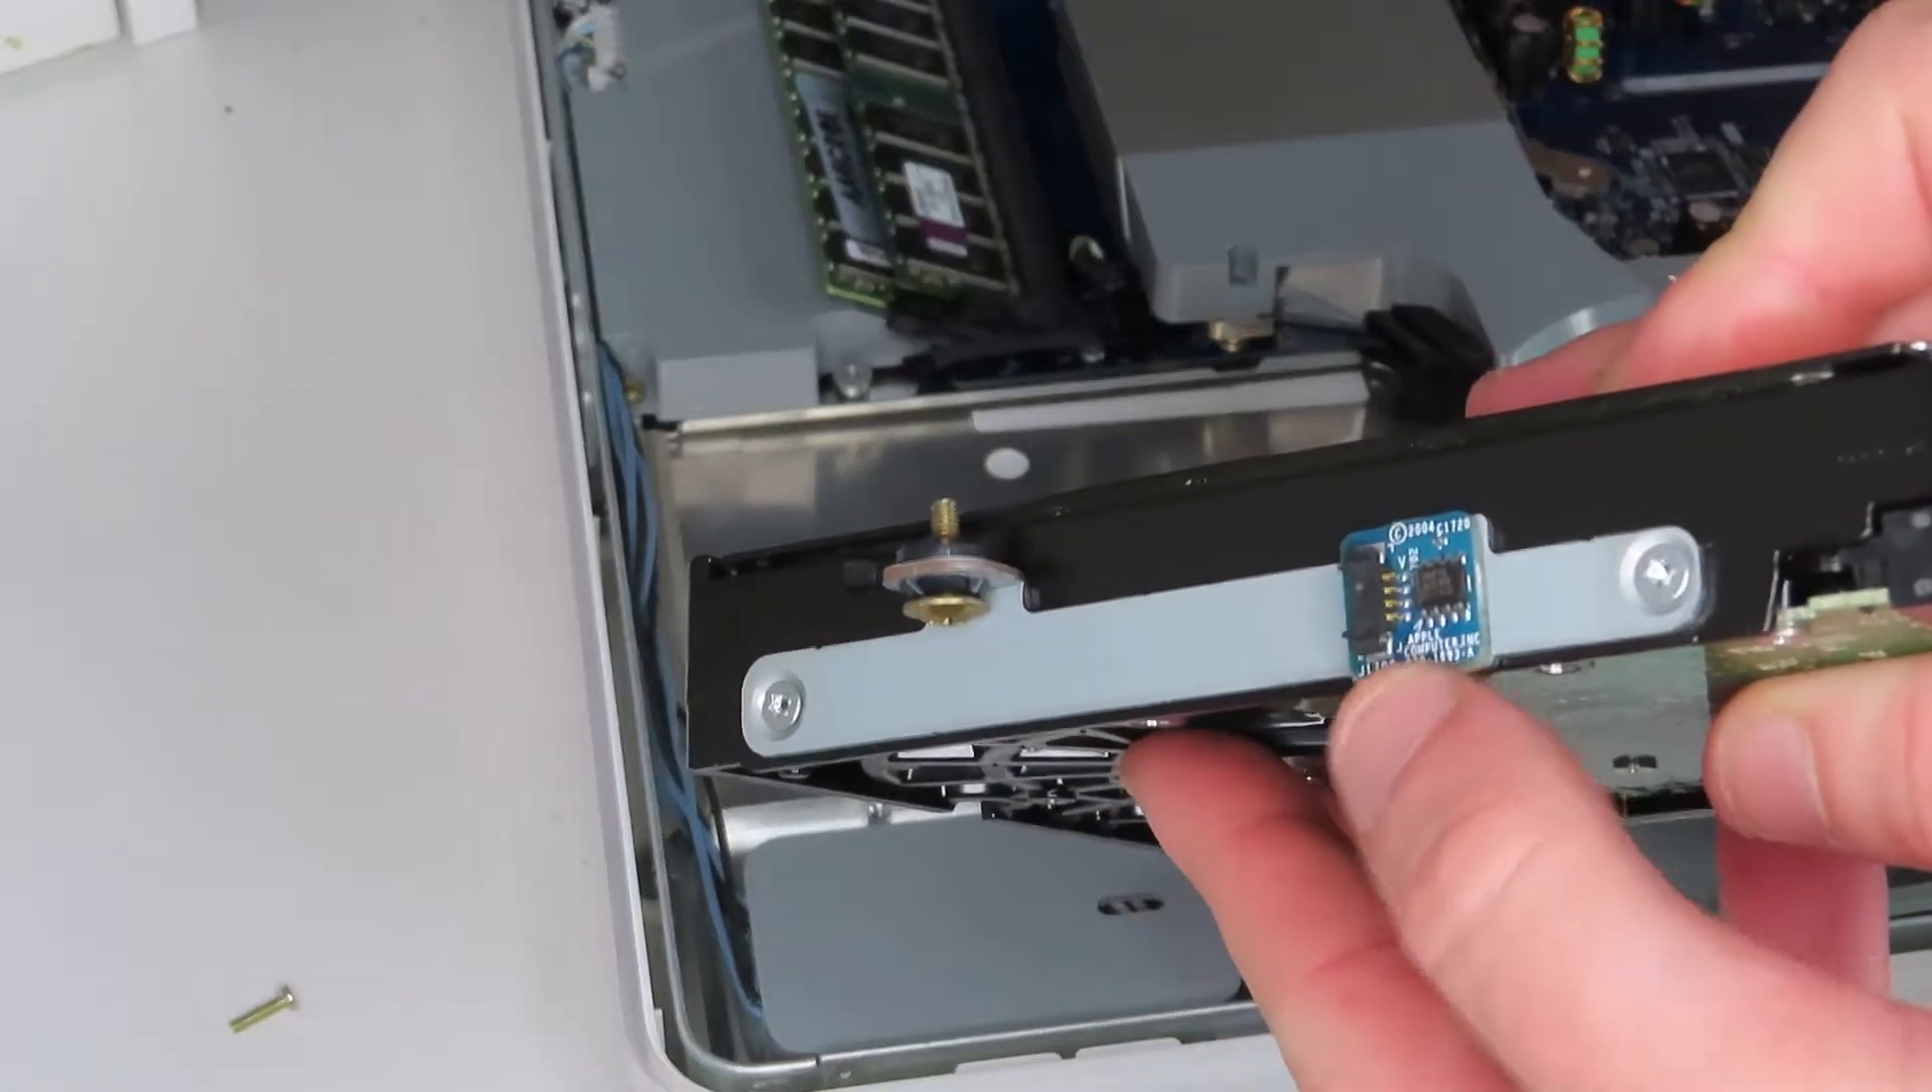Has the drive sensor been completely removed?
No.